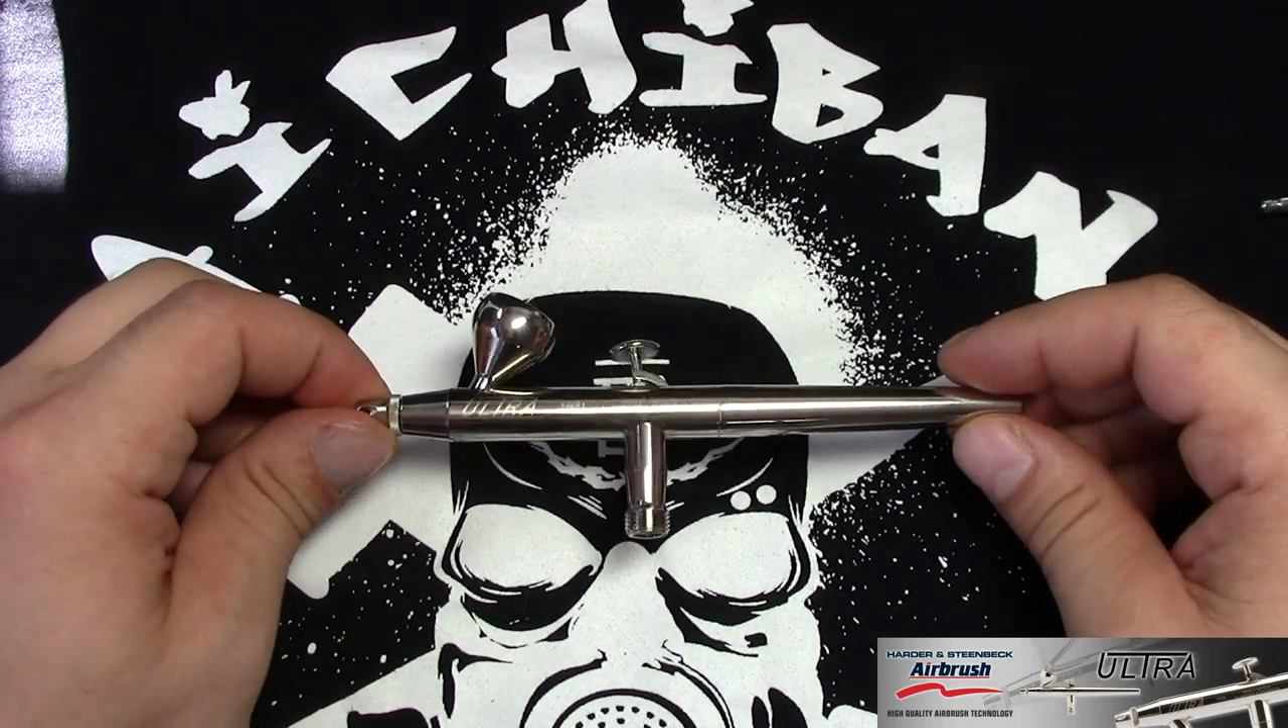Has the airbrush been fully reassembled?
Yes.